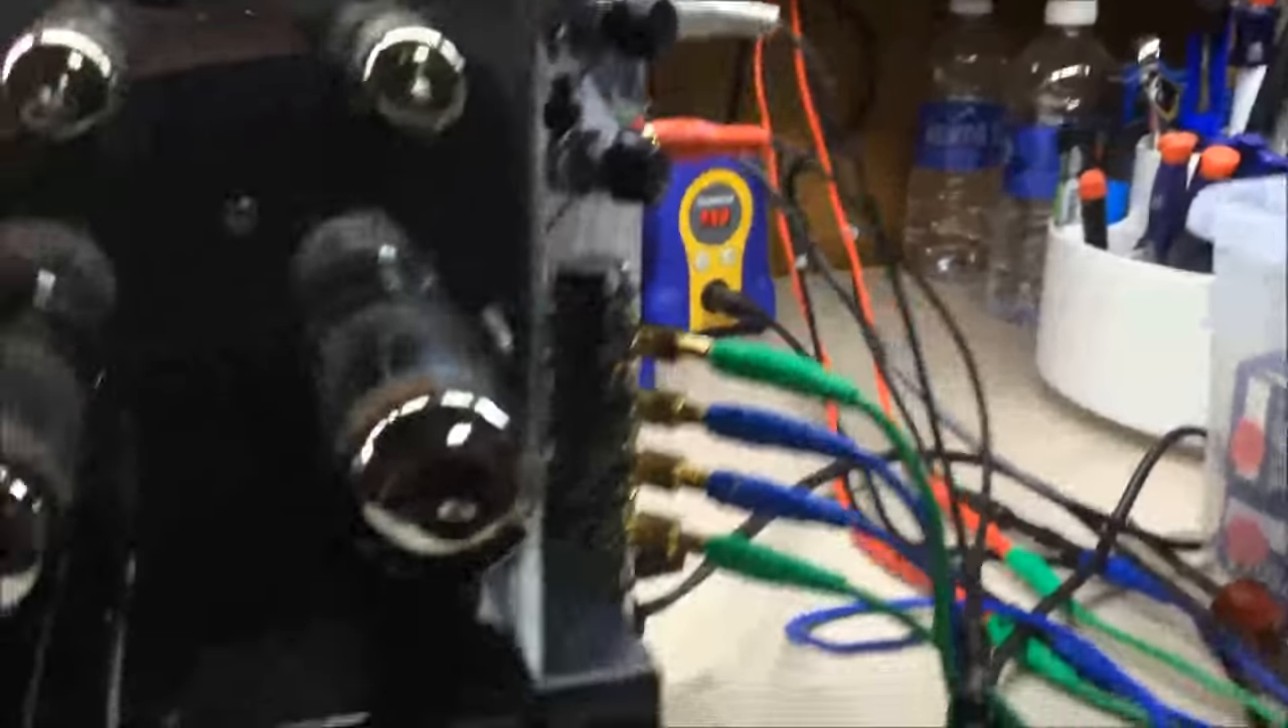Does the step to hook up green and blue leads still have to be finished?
No.